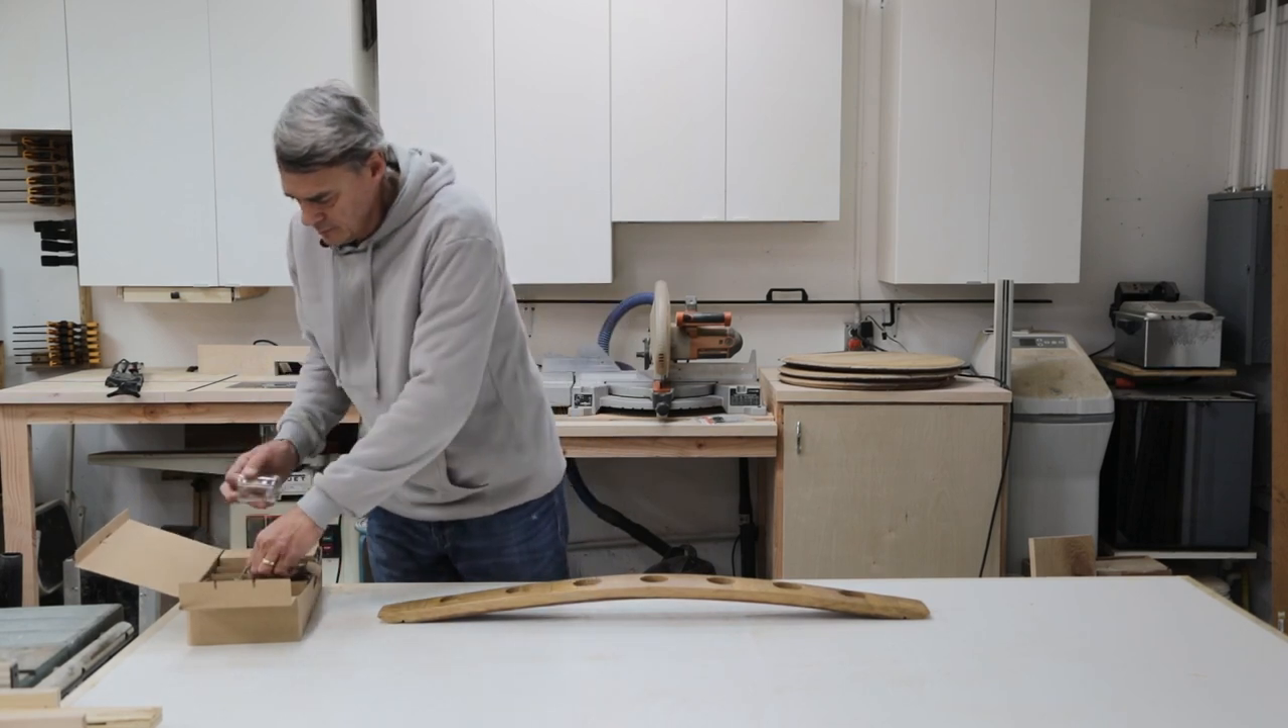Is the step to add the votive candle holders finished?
No.